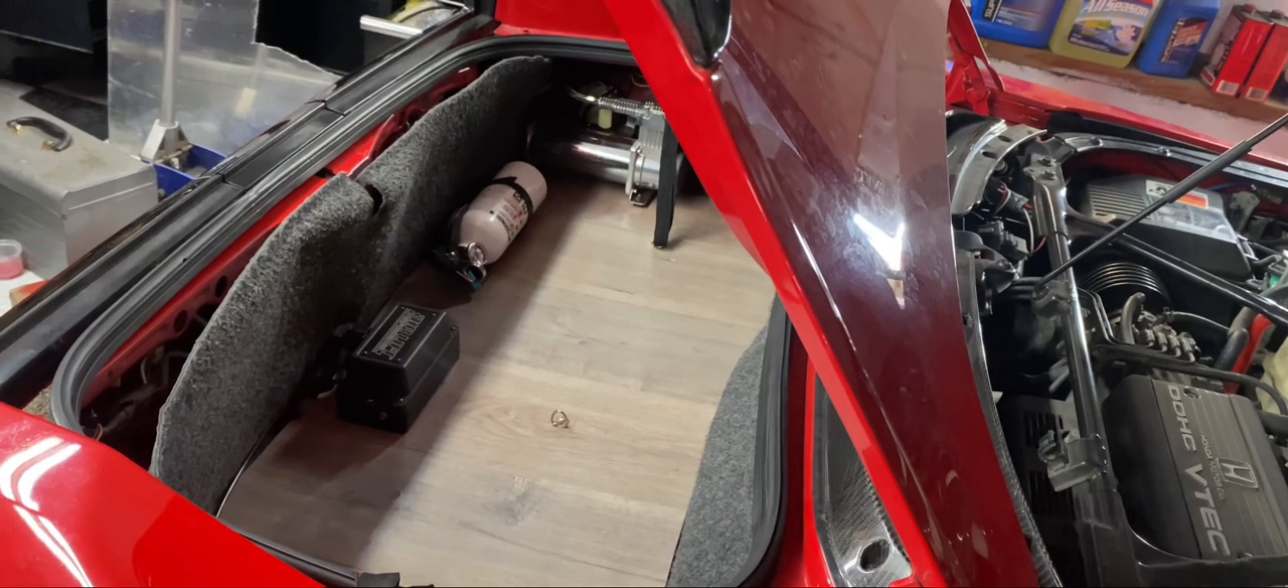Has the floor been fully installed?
Yes.